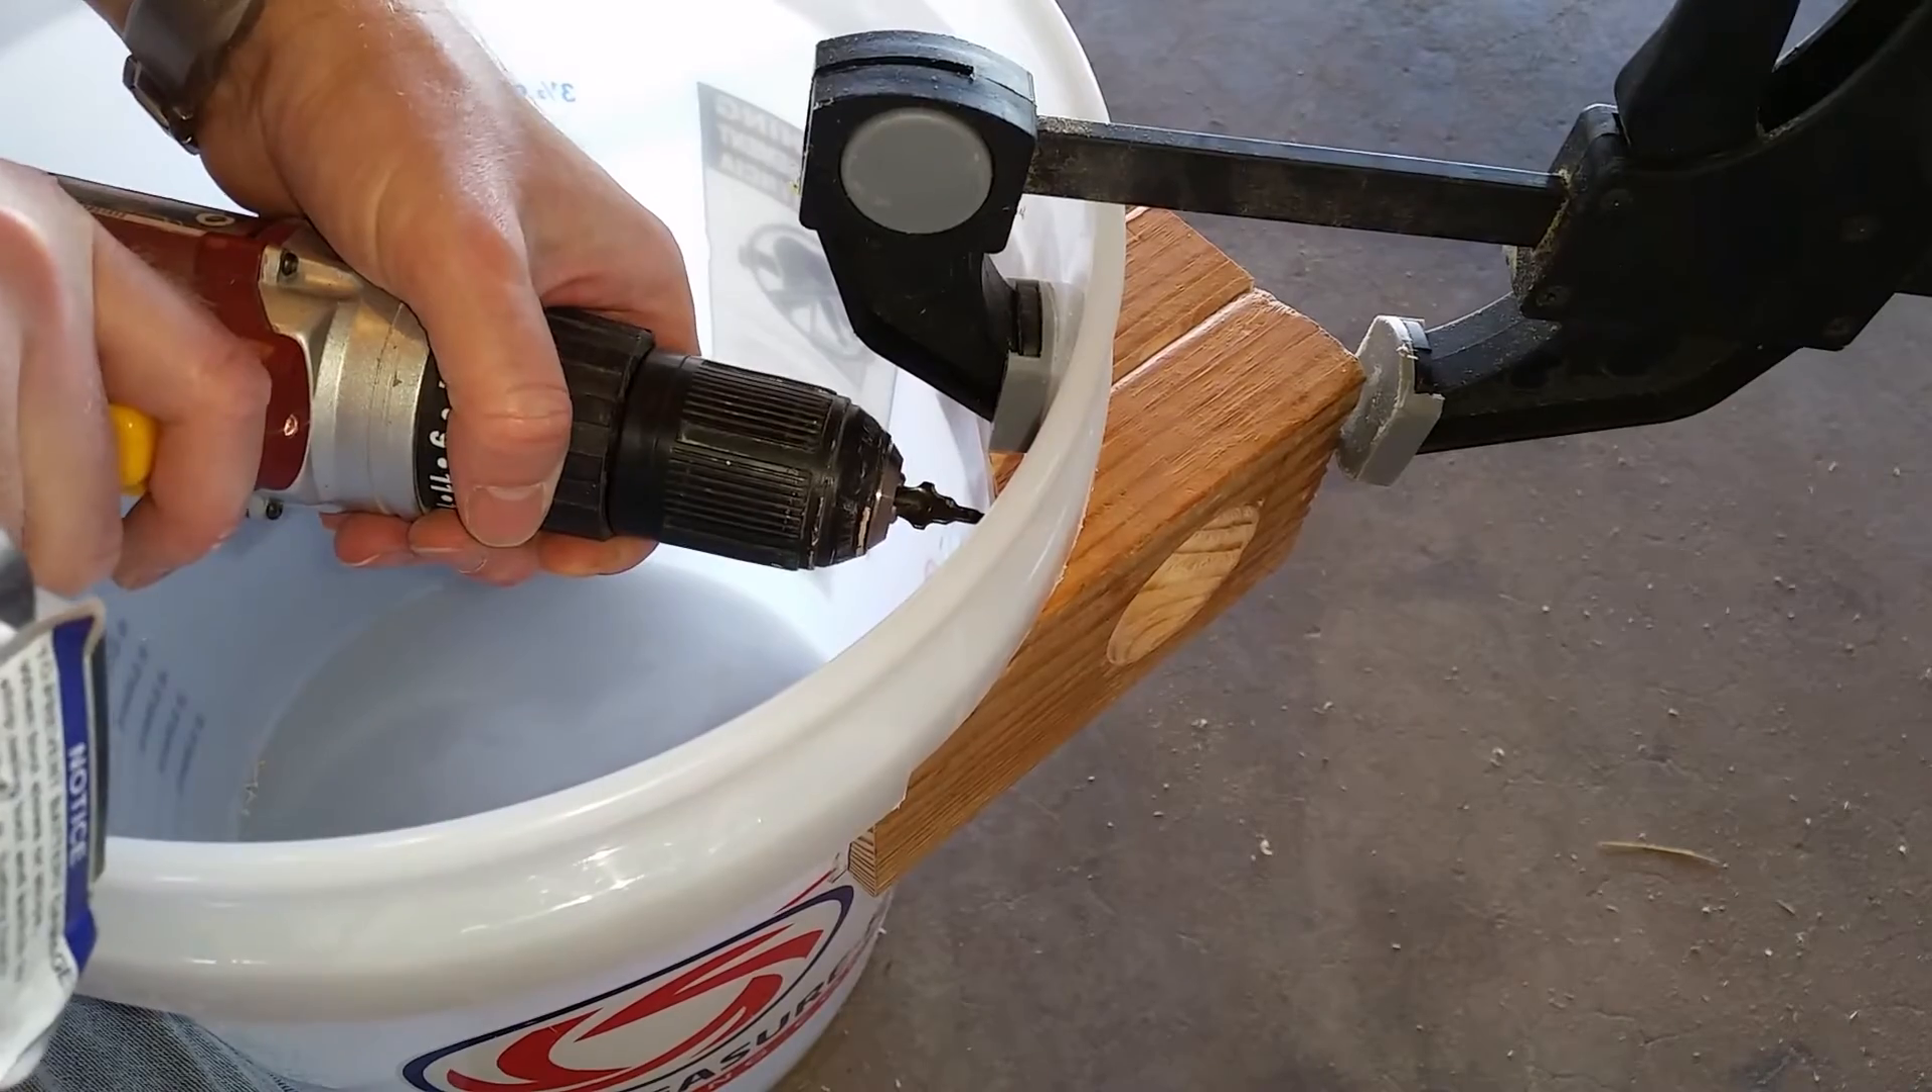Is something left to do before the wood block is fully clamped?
No.